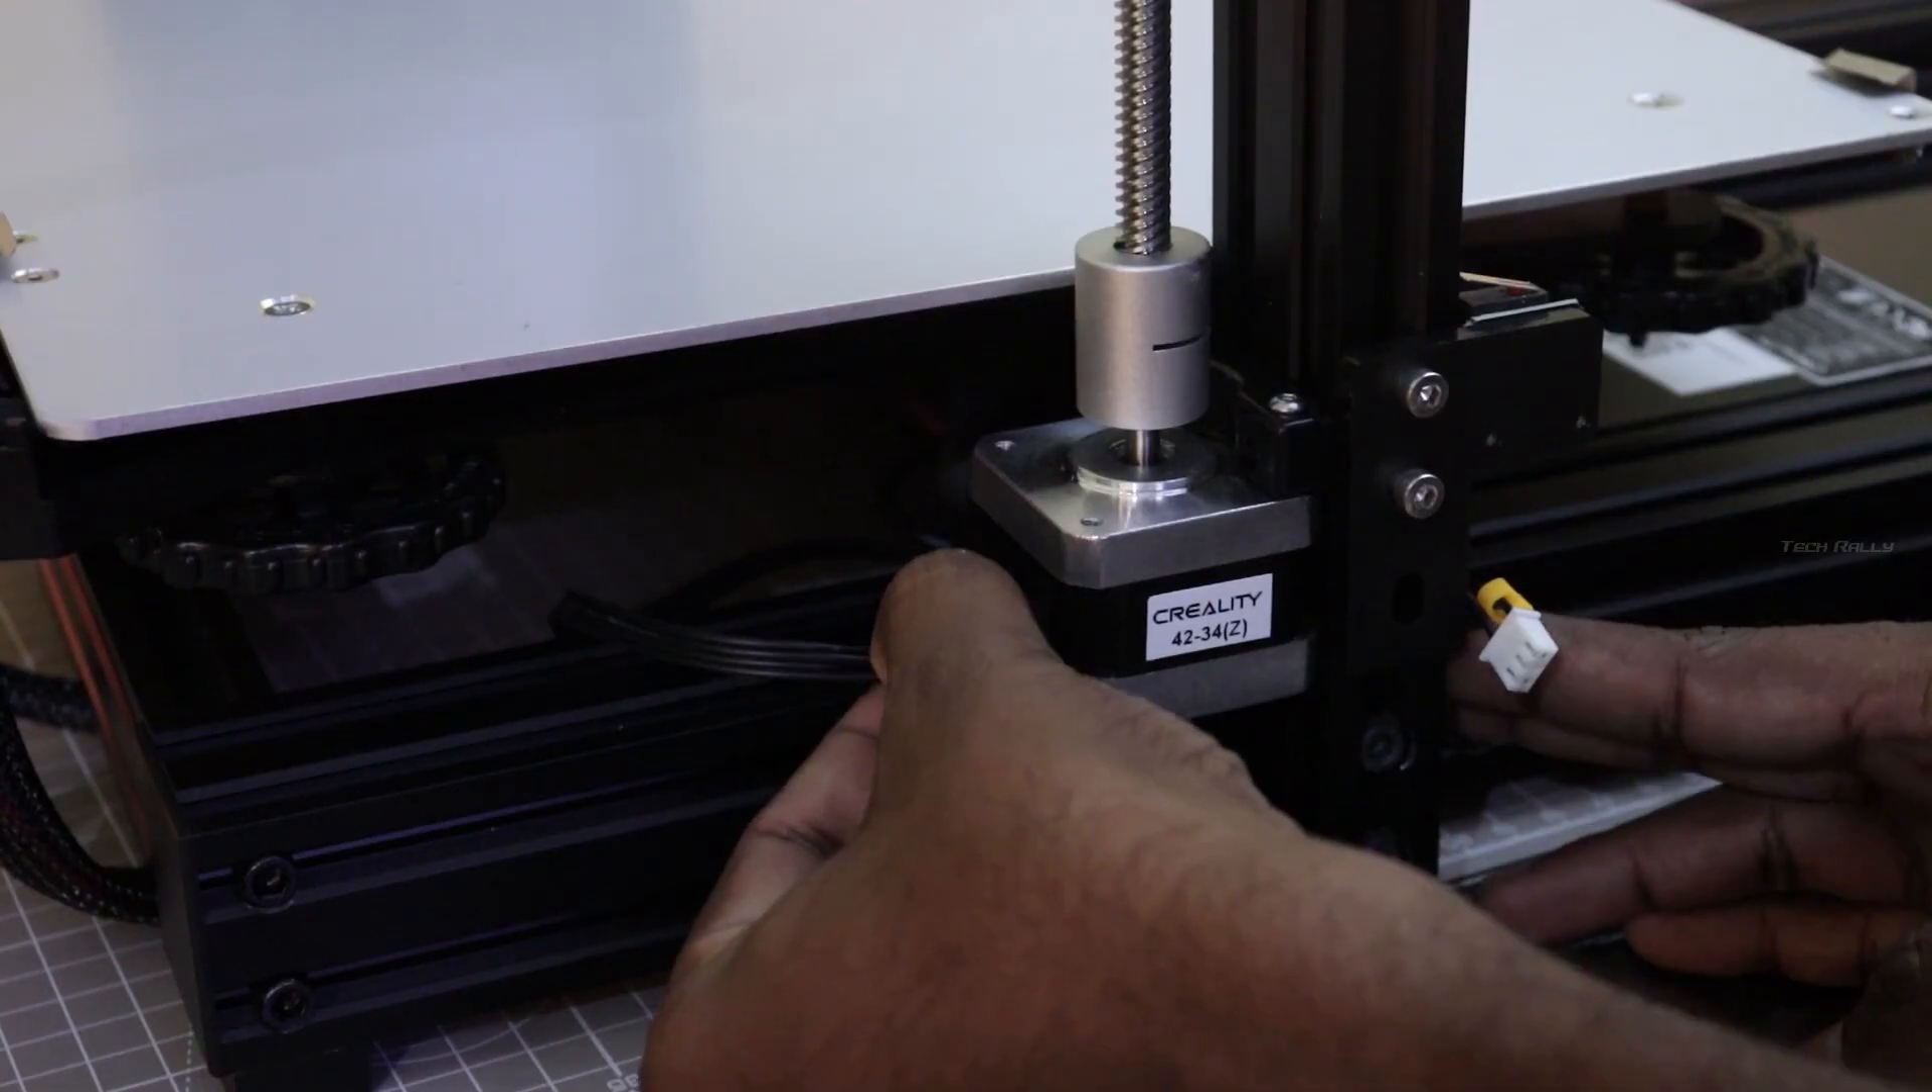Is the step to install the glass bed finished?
No.